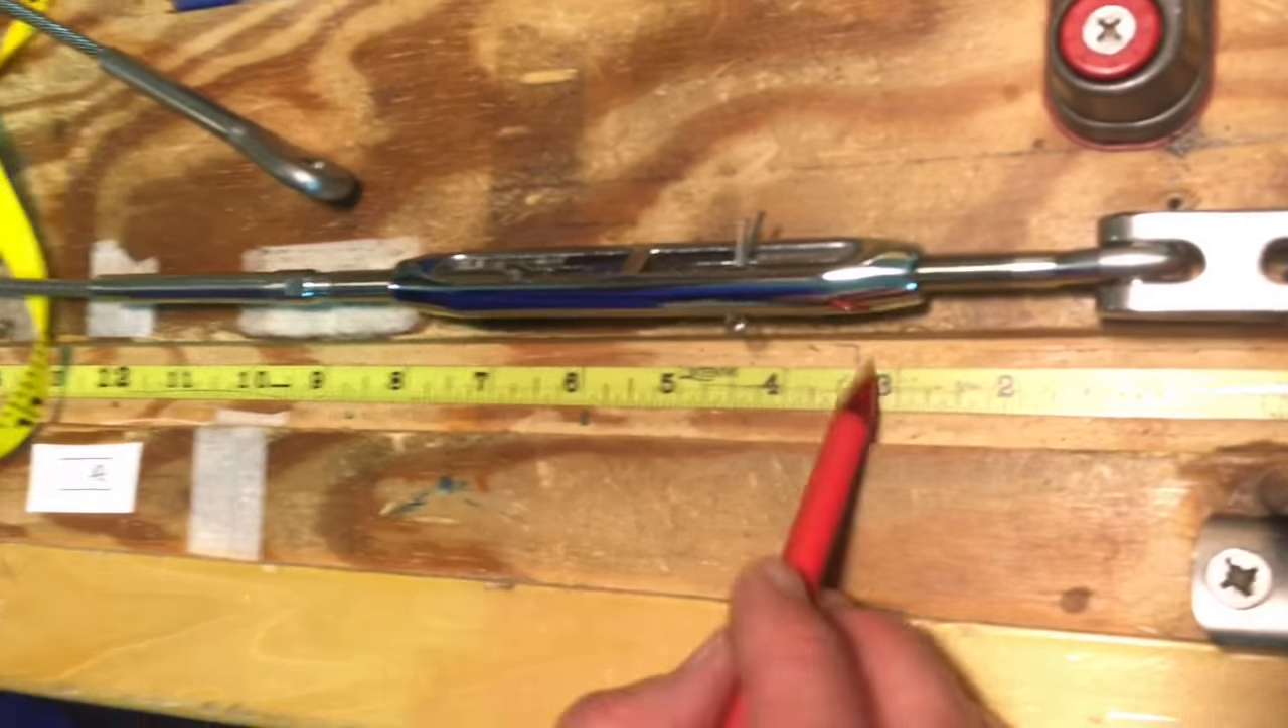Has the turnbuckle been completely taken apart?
No.